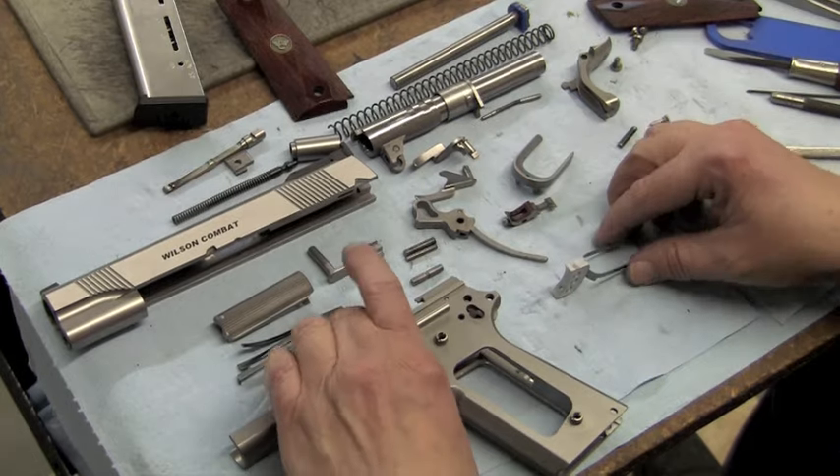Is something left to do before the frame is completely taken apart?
No.